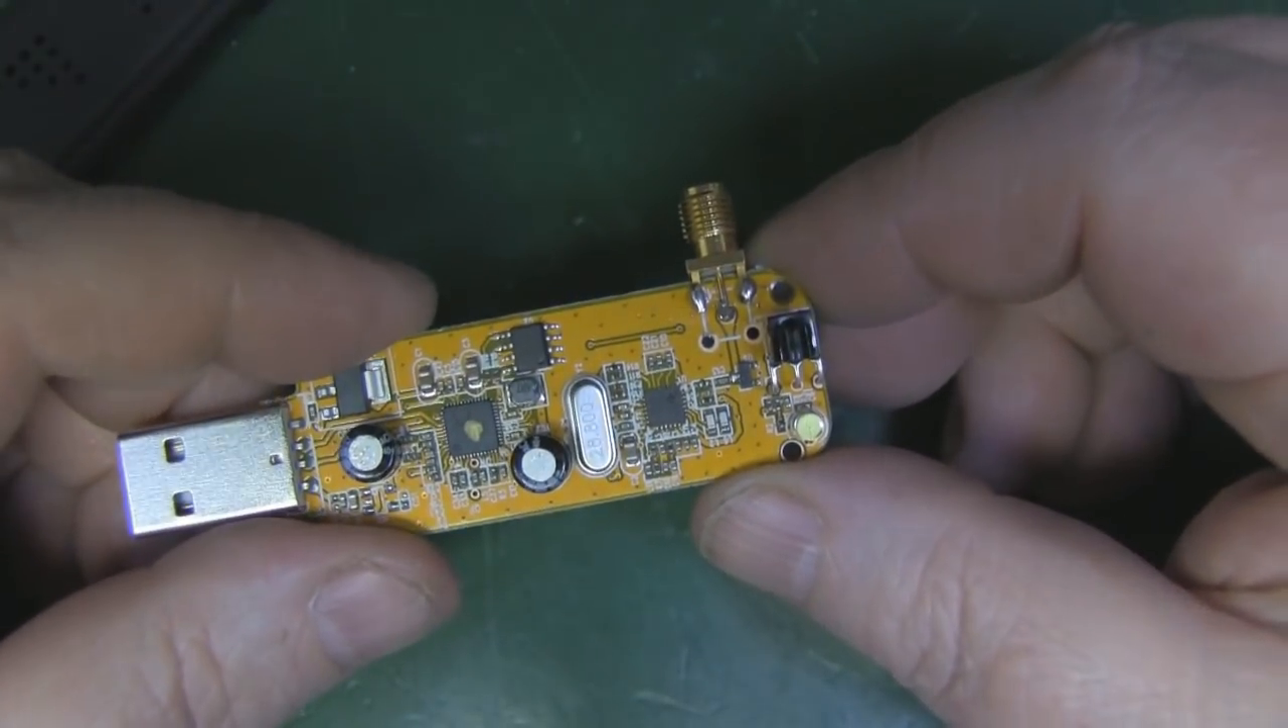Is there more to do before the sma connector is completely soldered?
No.